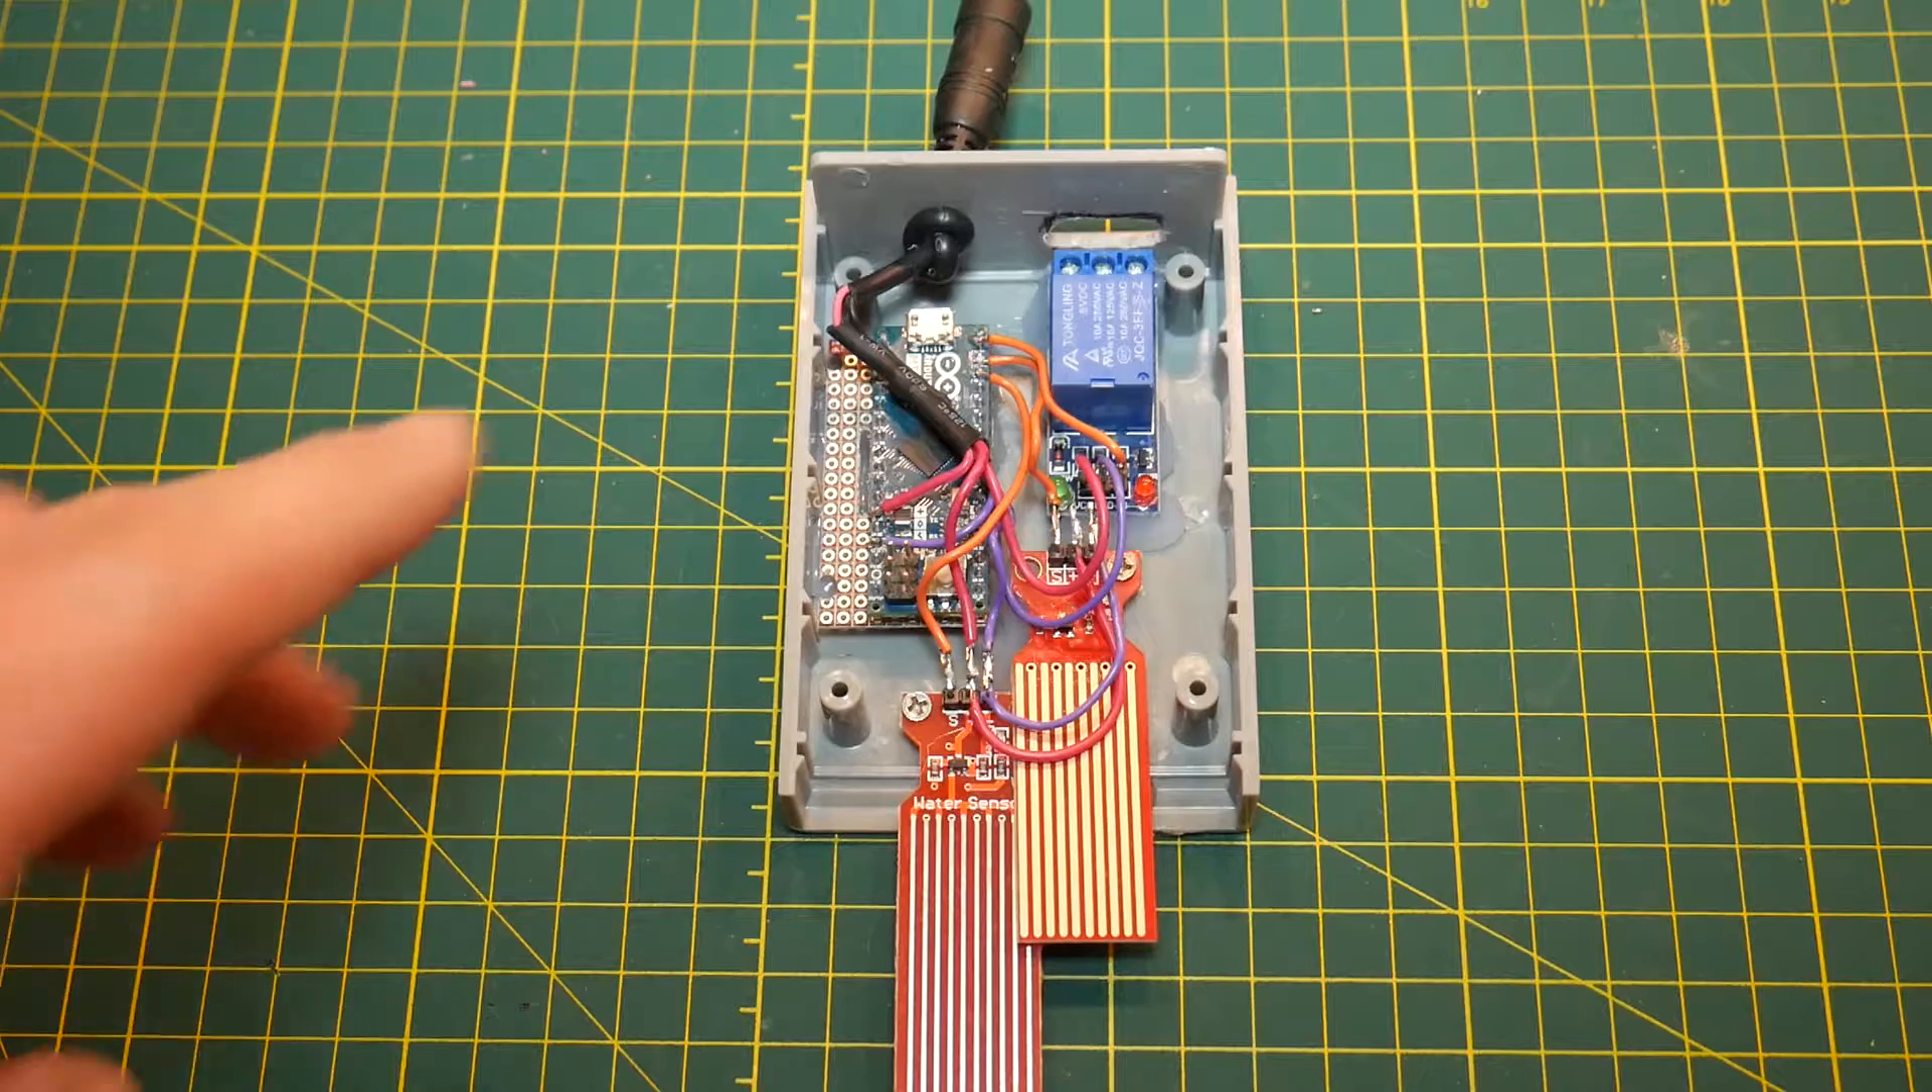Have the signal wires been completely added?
Yes.